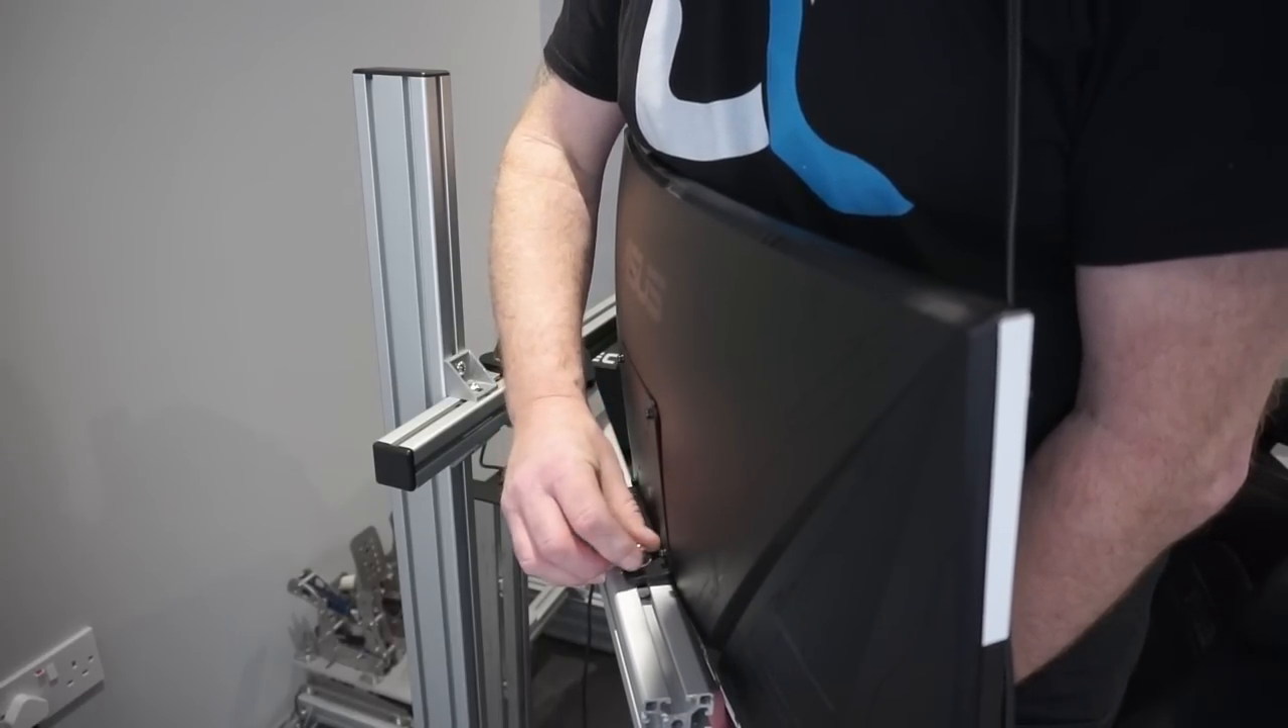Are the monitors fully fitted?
No.